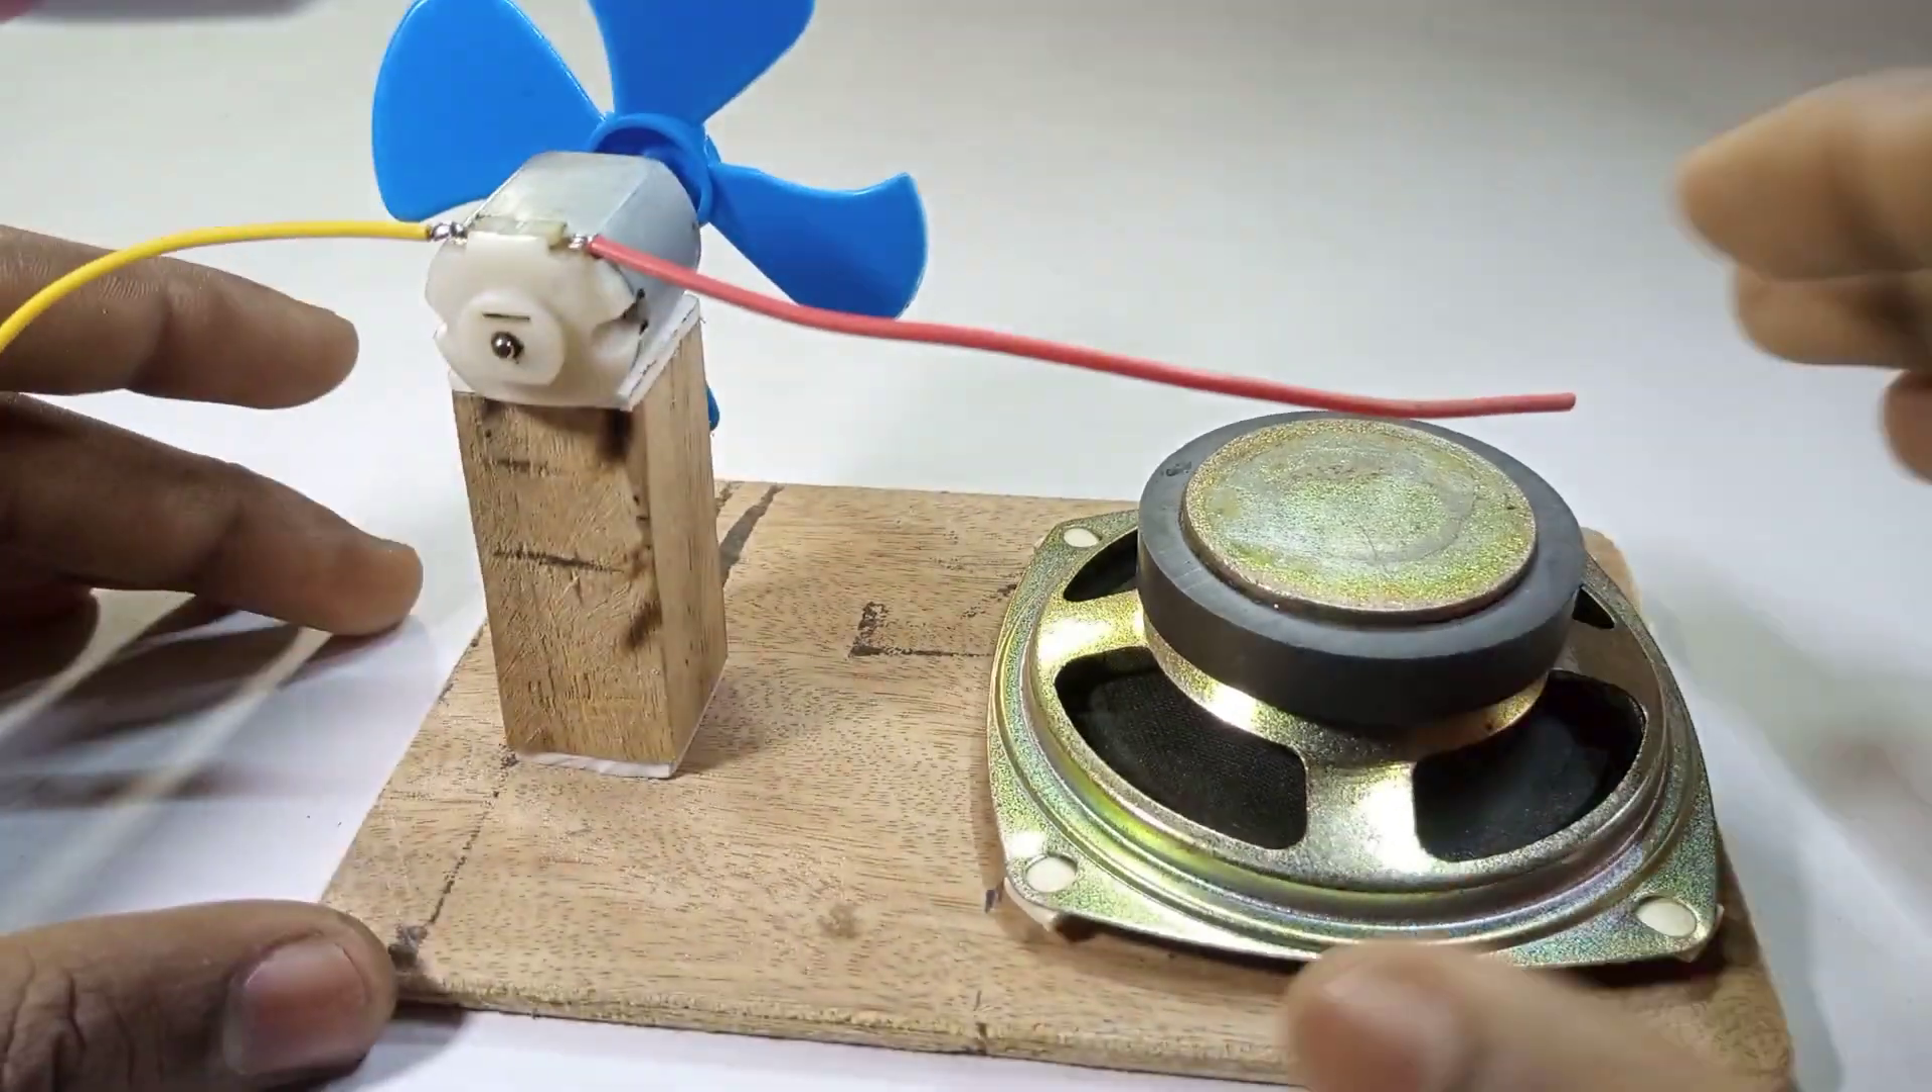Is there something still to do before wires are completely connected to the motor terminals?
No.